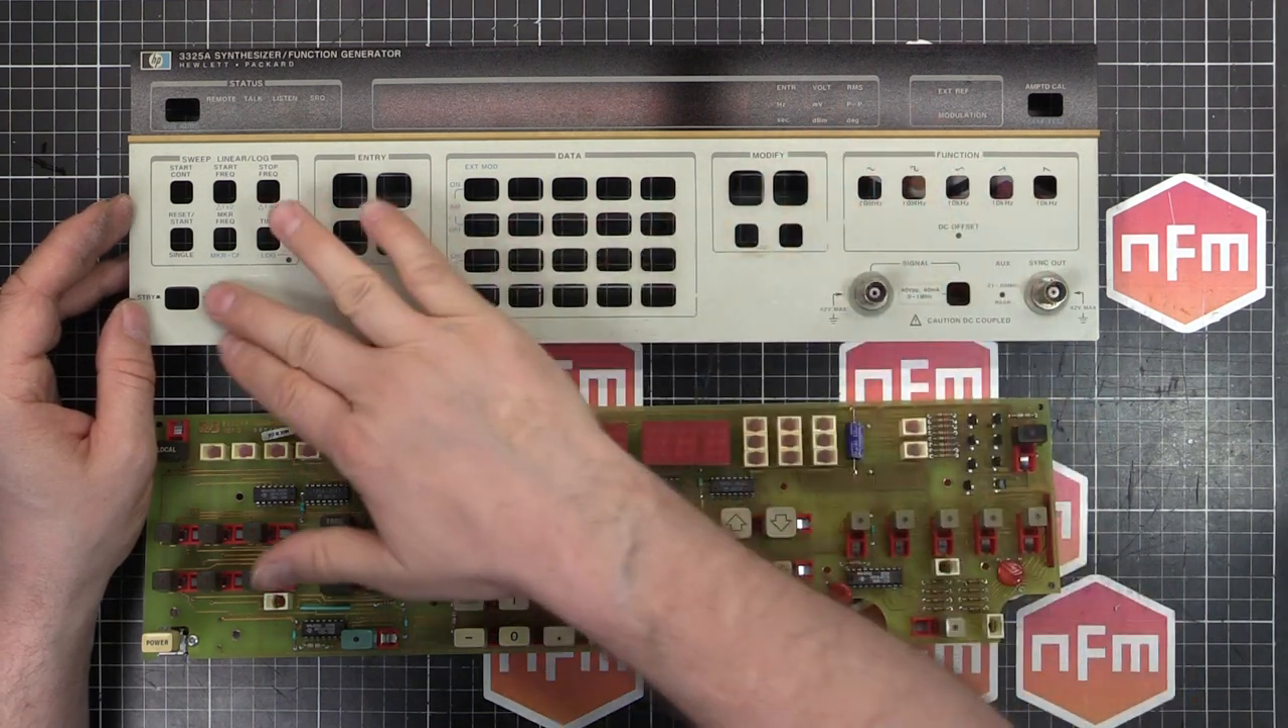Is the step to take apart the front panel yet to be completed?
No.